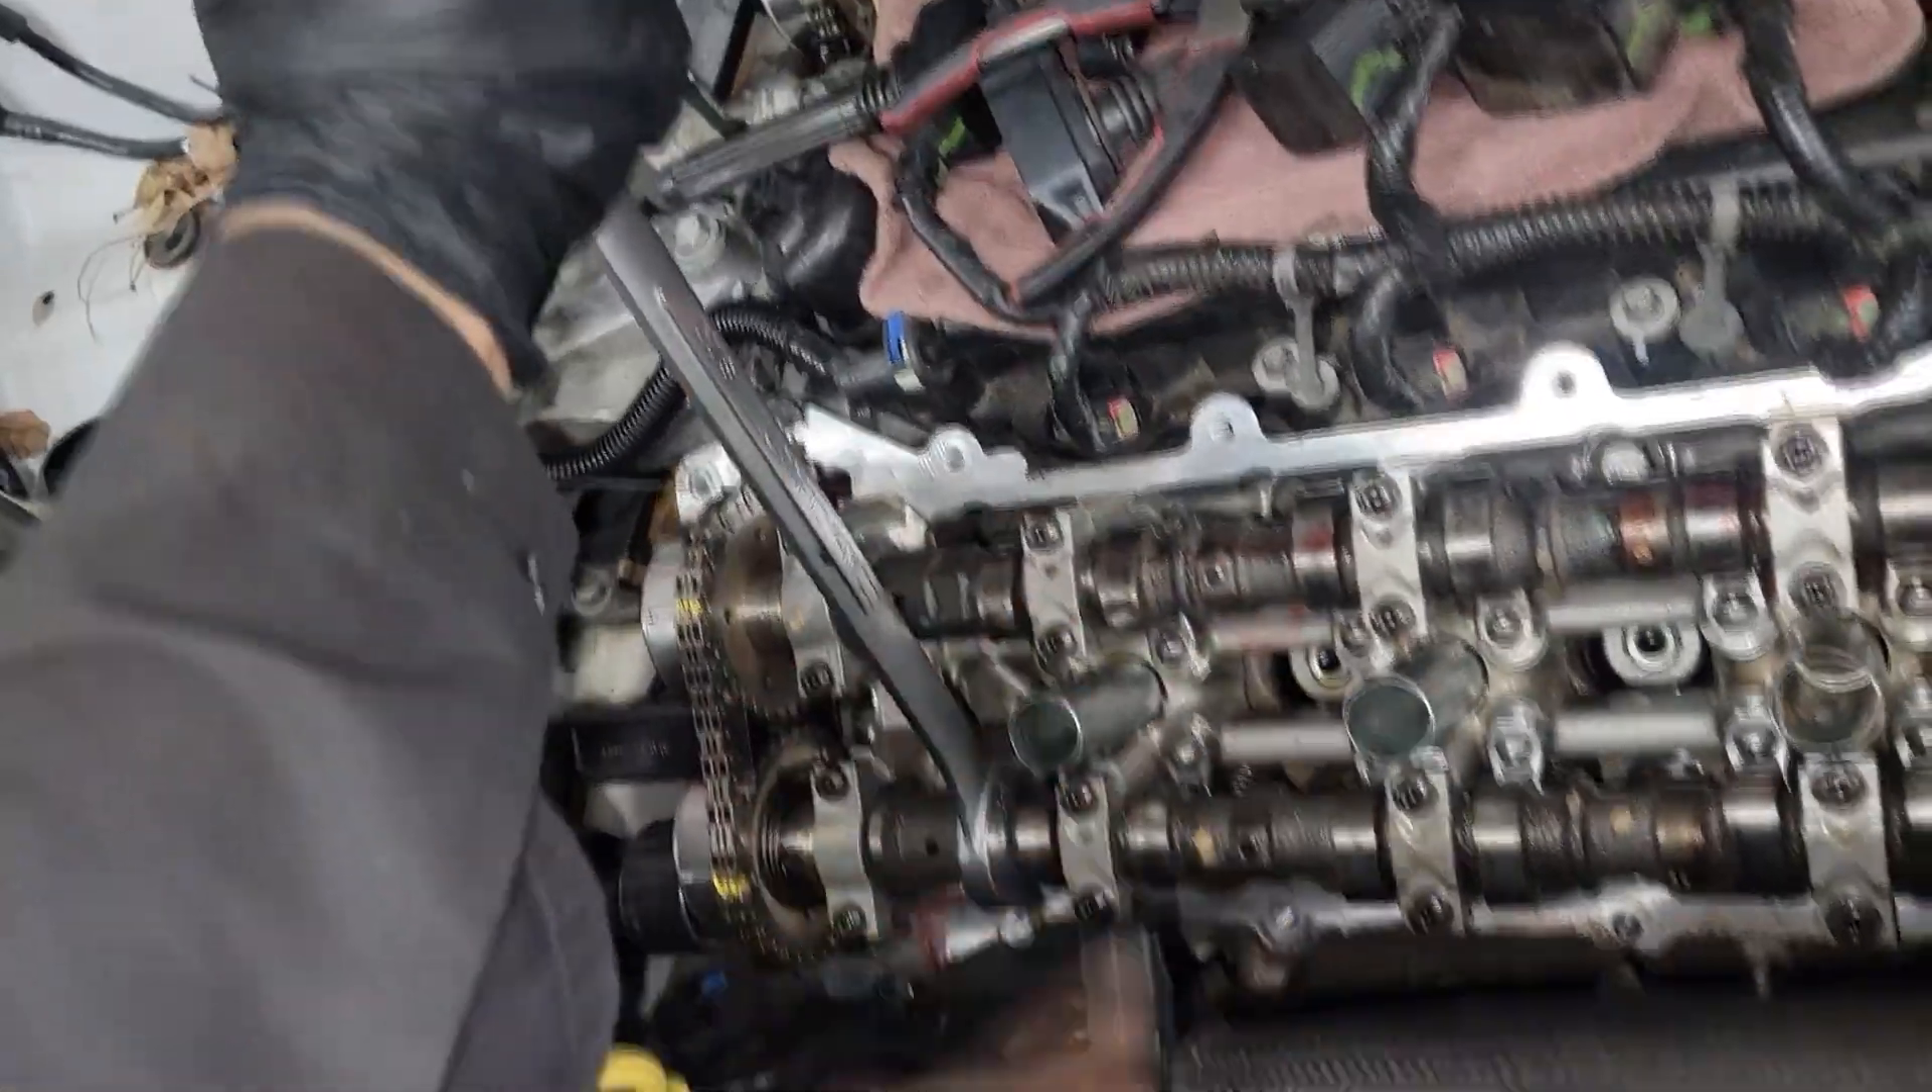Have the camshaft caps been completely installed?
Yes.